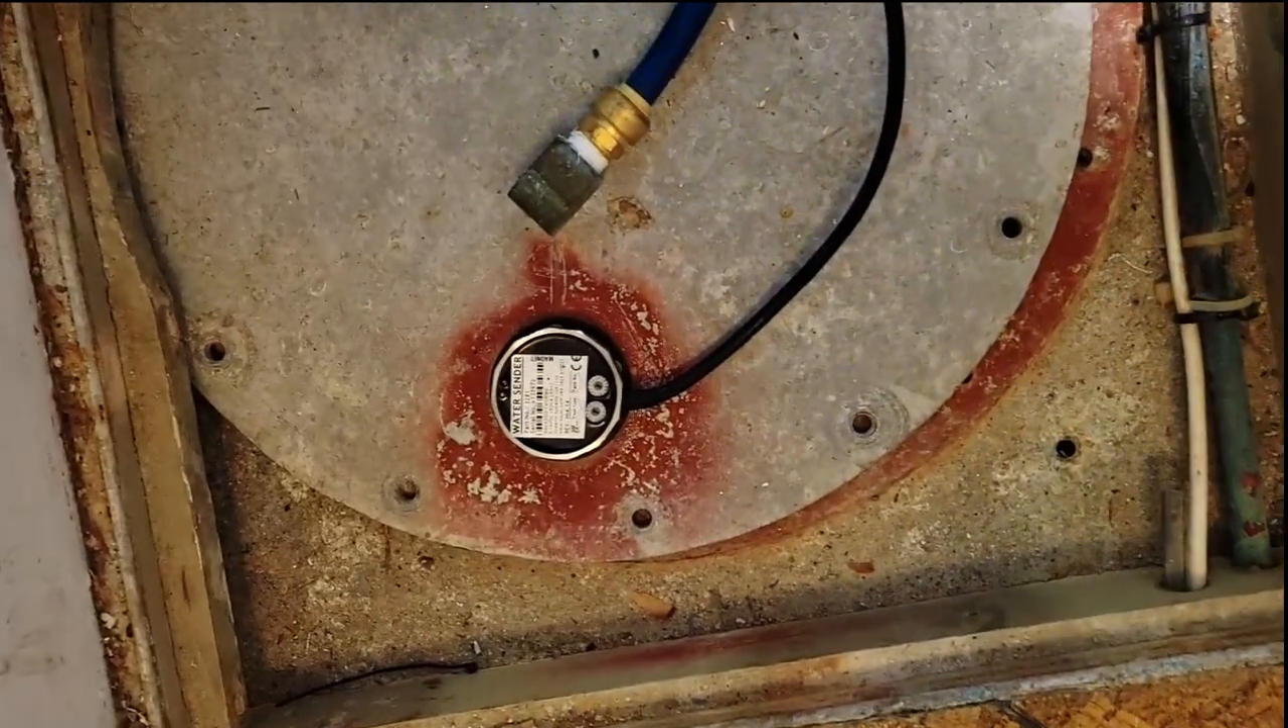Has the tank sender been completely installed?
Yes.